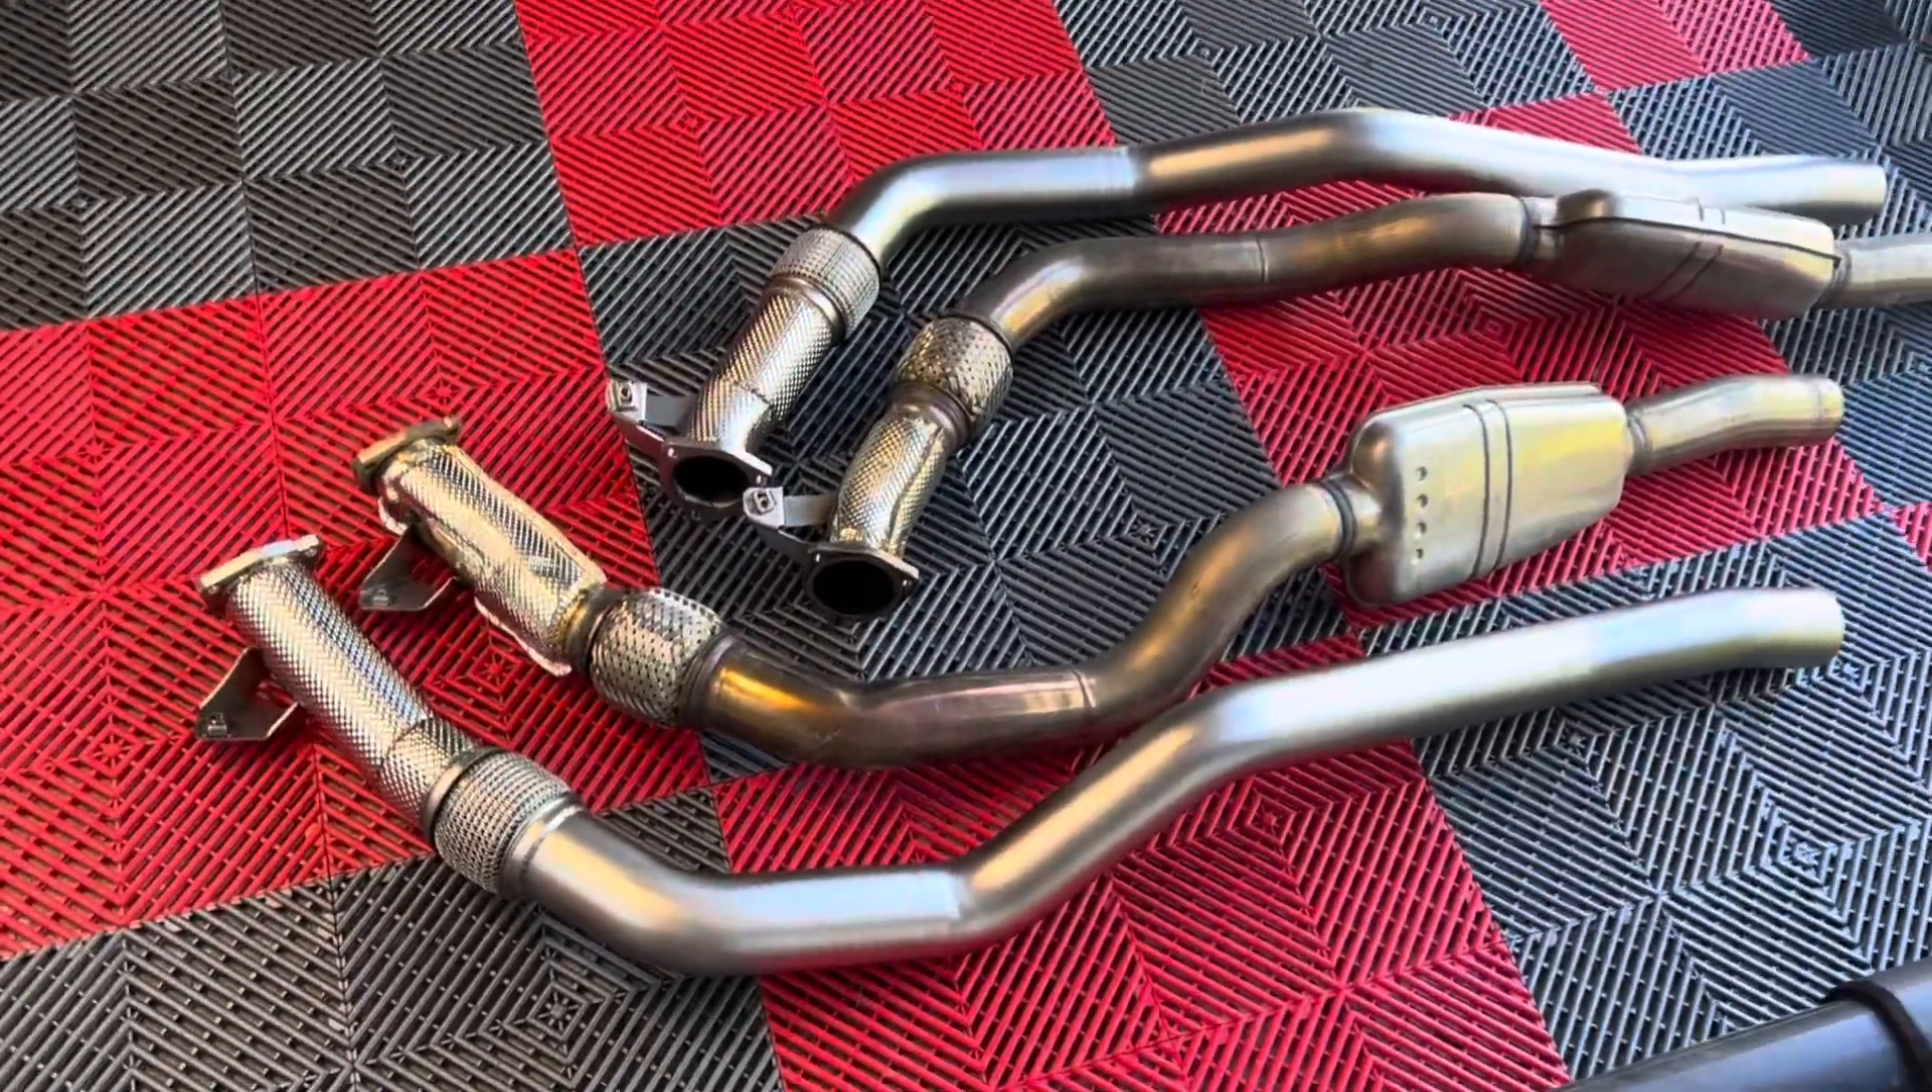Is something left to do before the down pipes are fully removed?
No.